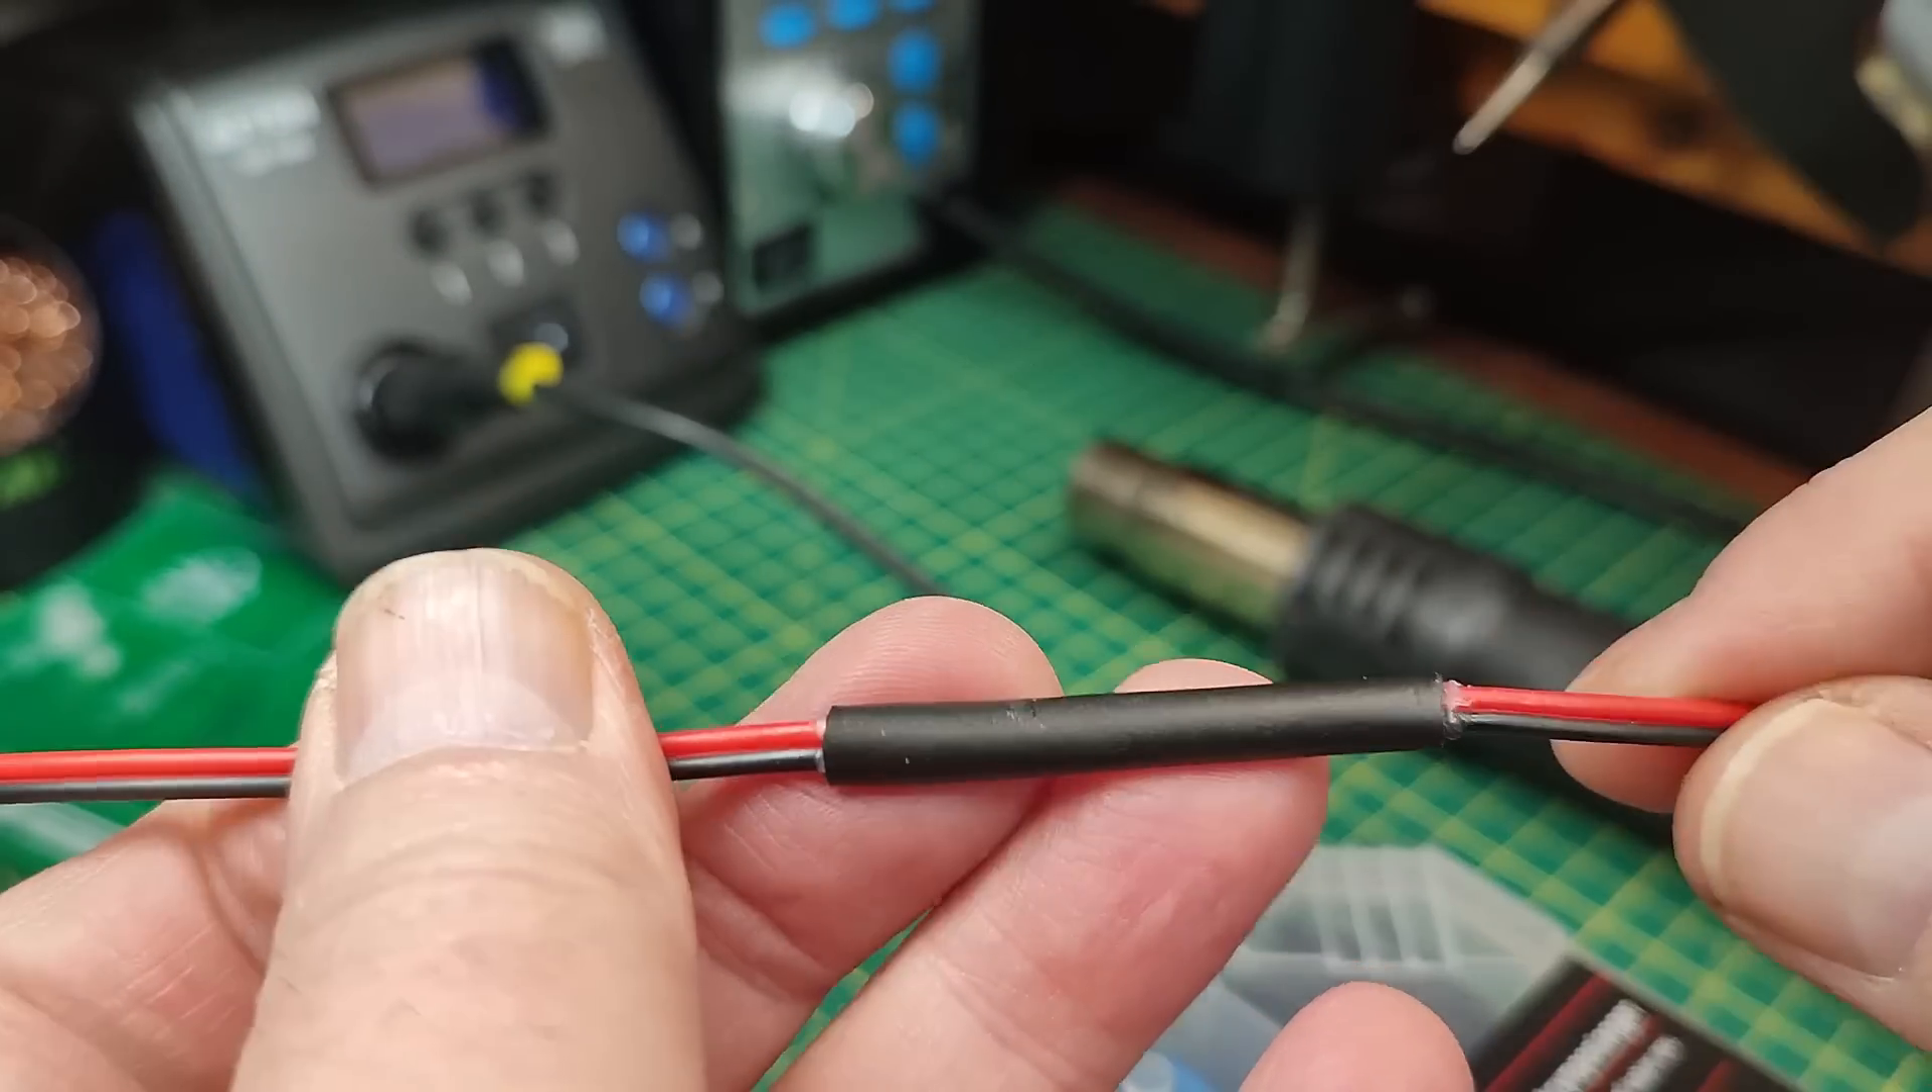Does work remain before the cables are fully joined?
No.